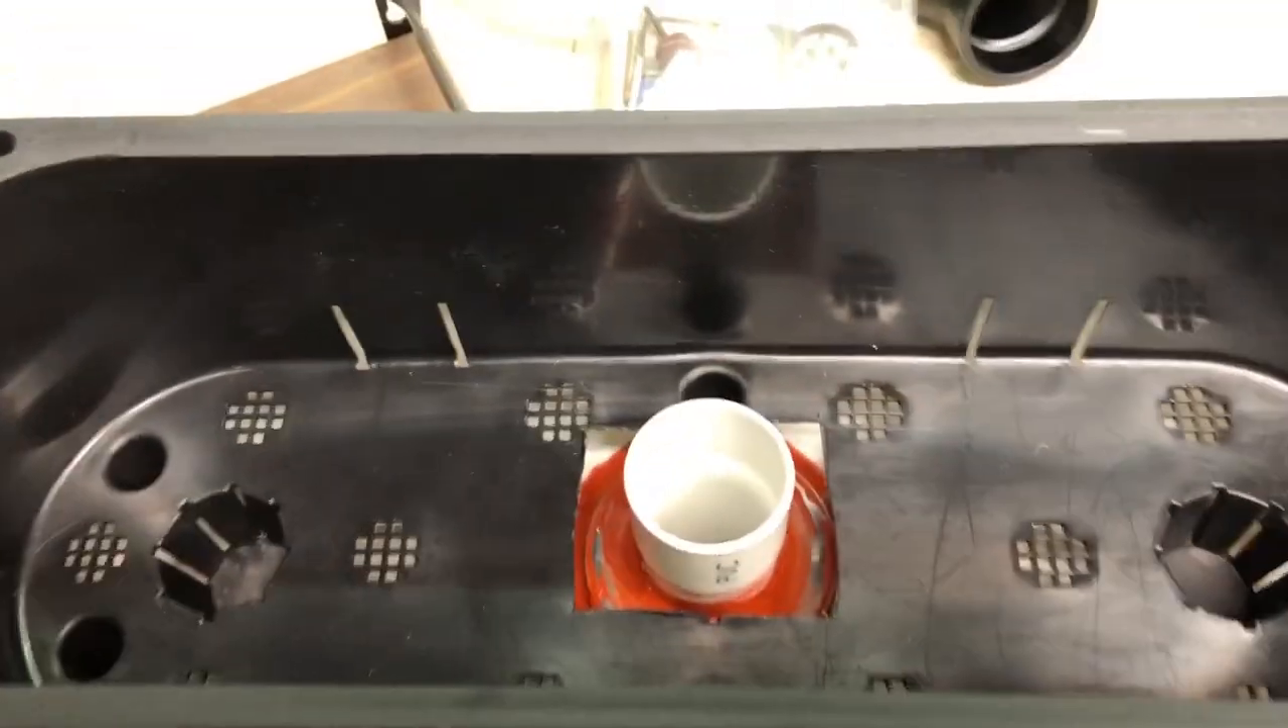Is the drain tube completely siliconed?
Yes.